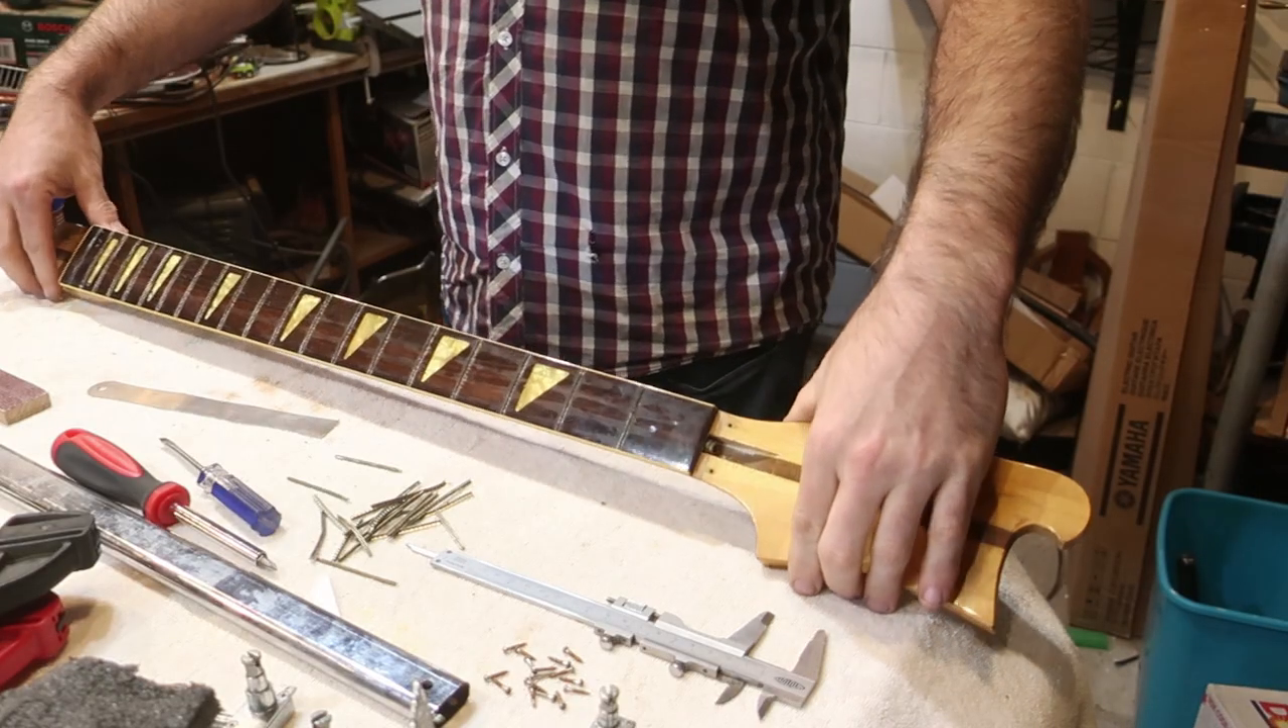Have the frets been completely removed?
Yes.